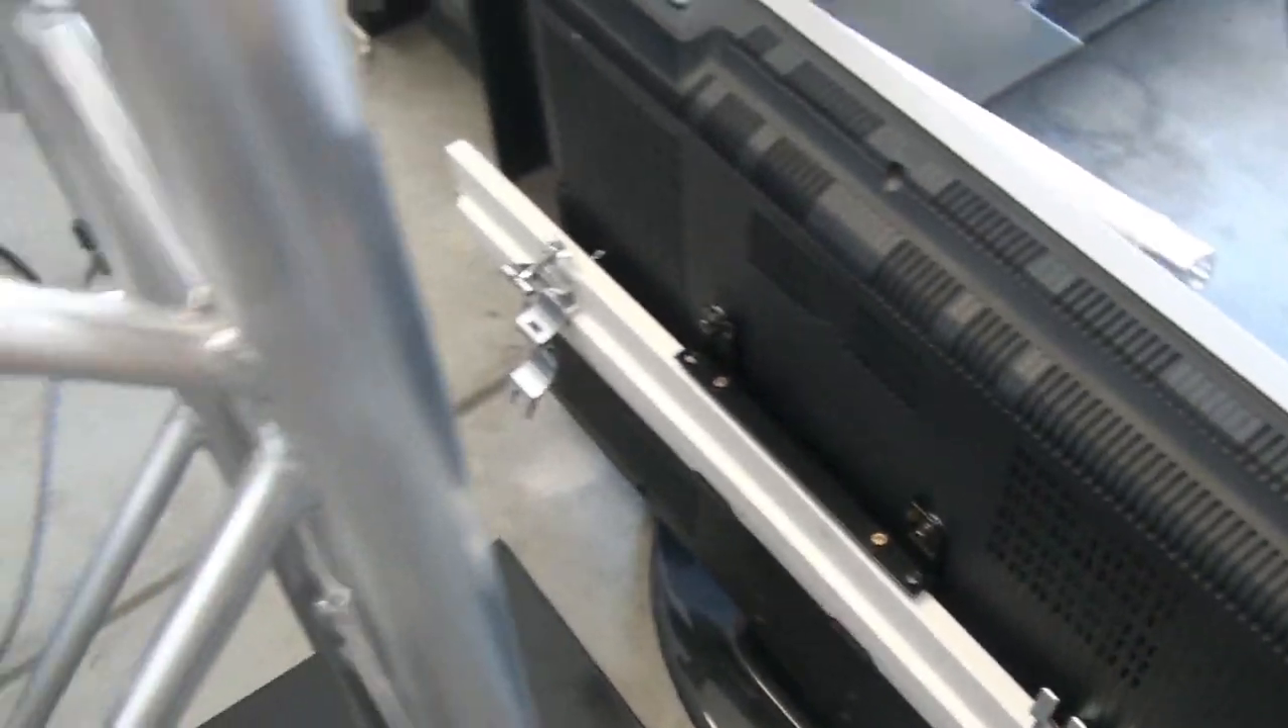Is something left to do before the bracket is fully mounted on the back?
No.